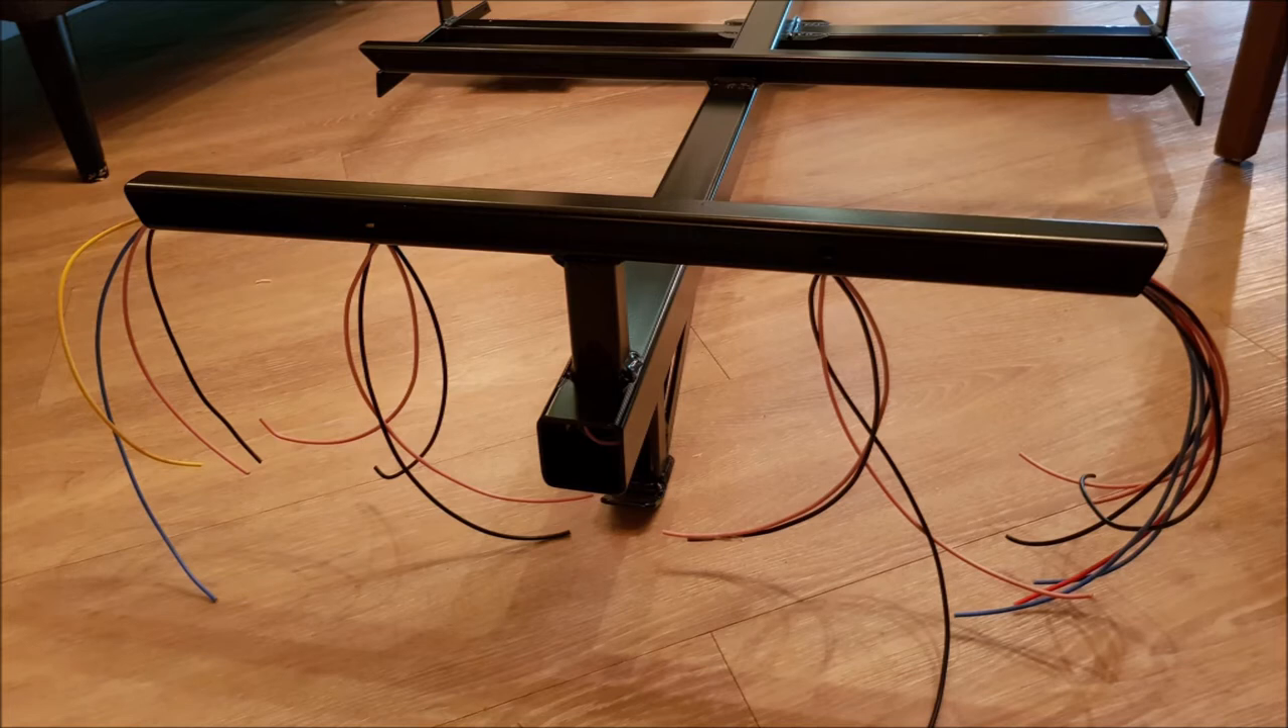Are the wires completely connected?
No.